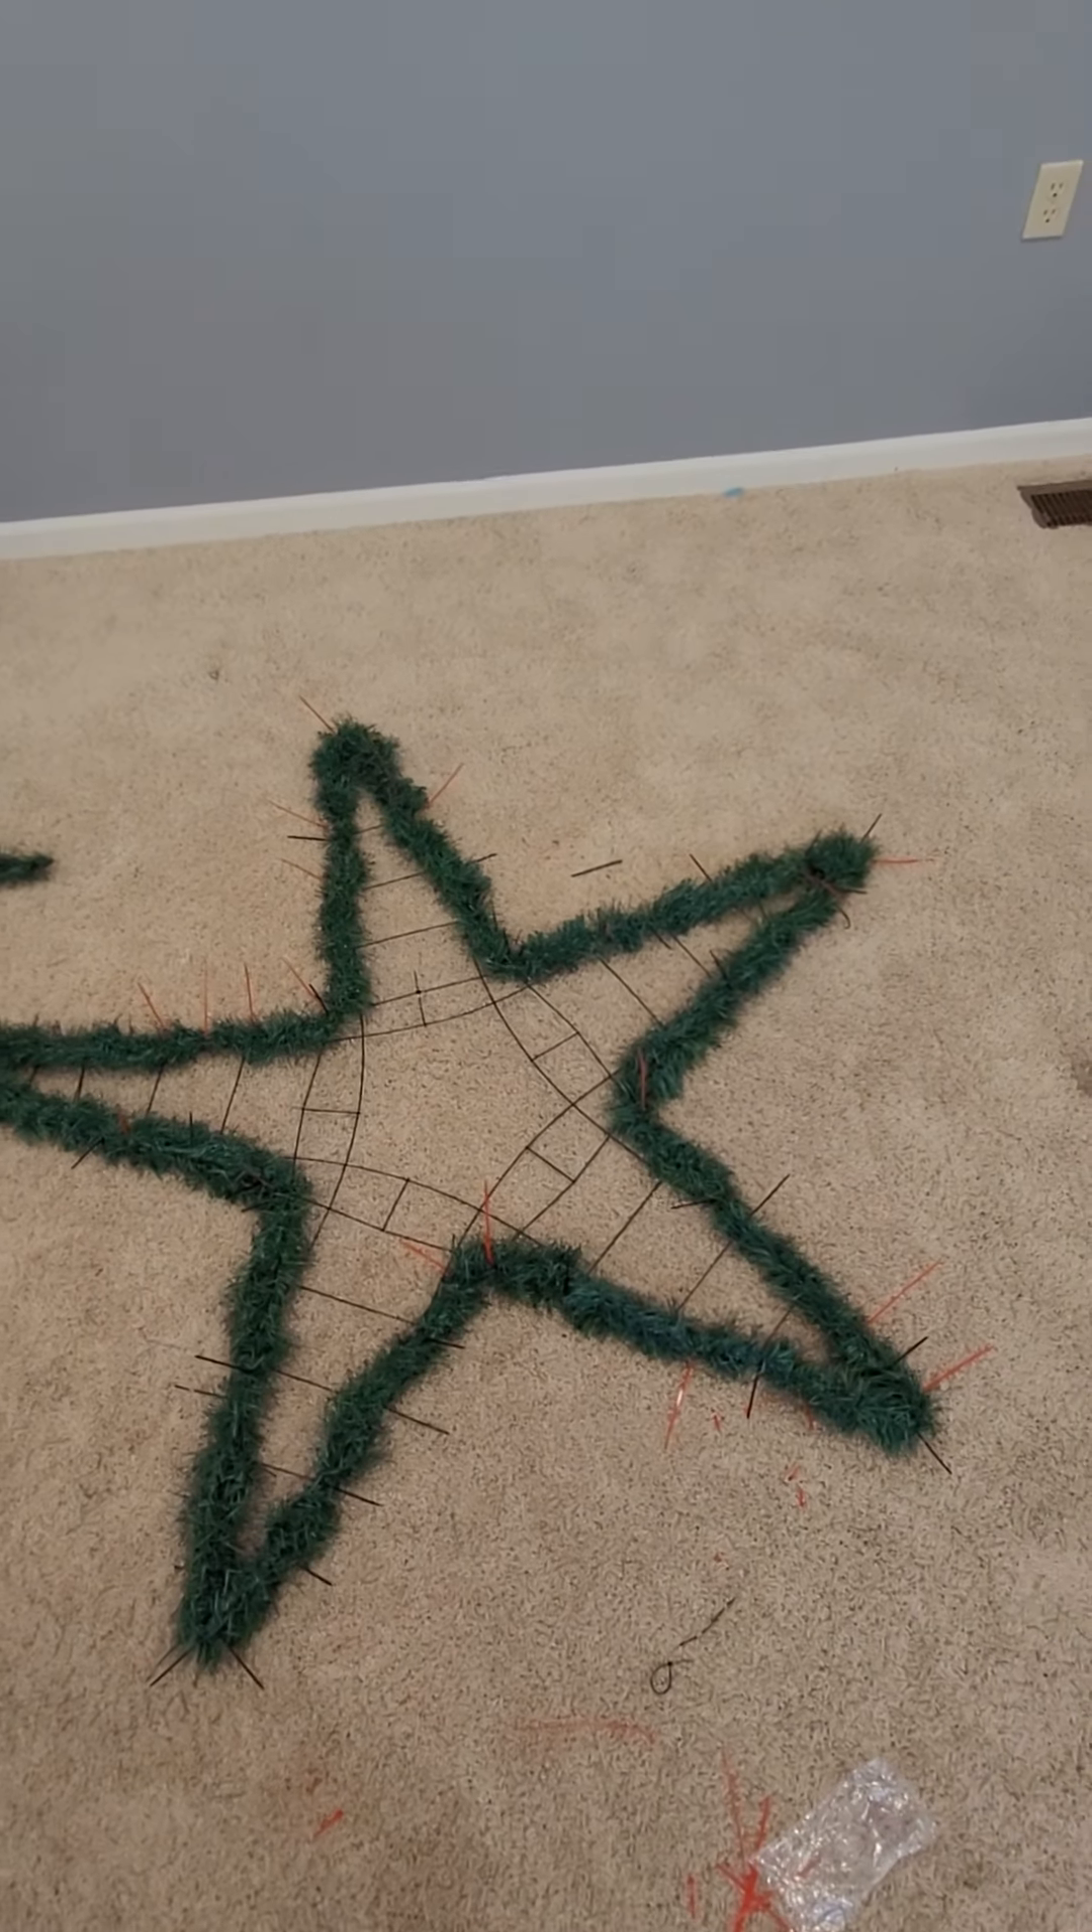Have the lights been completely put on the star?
No.